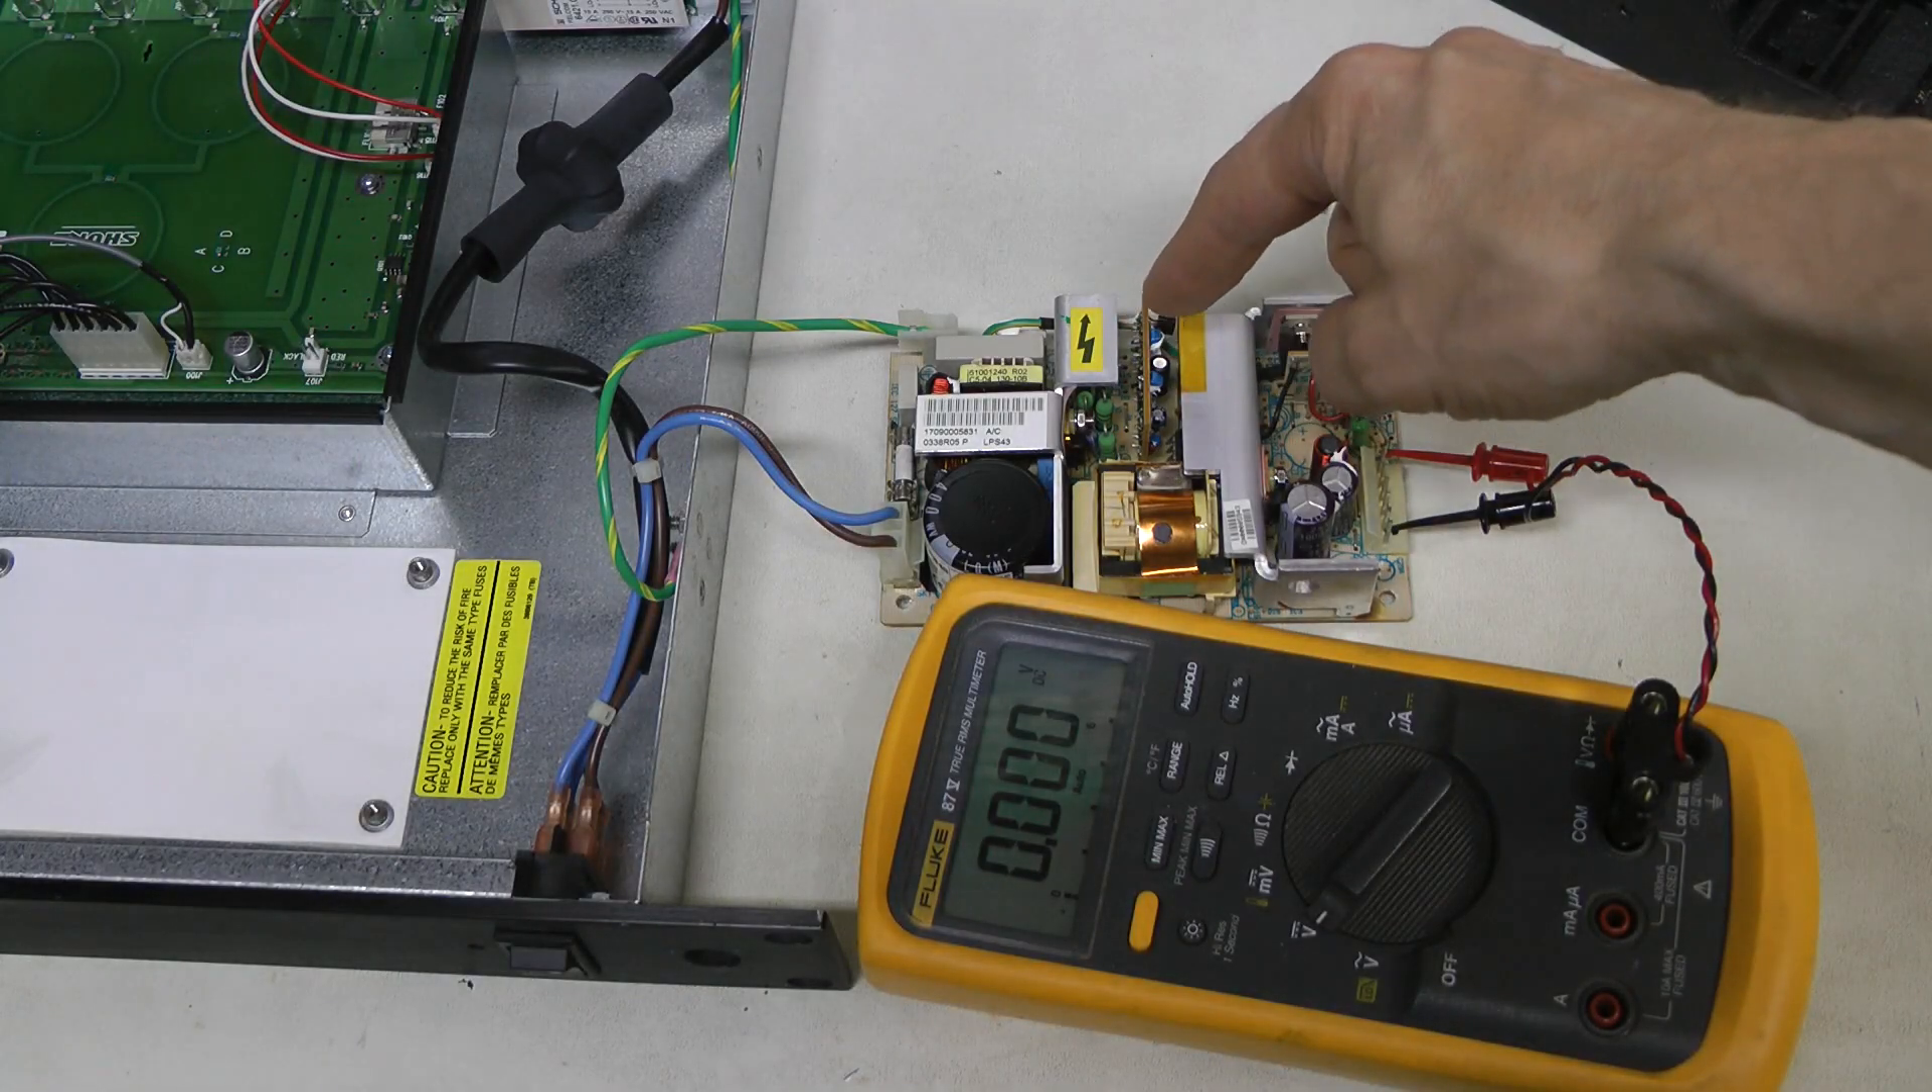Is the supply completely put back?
No.